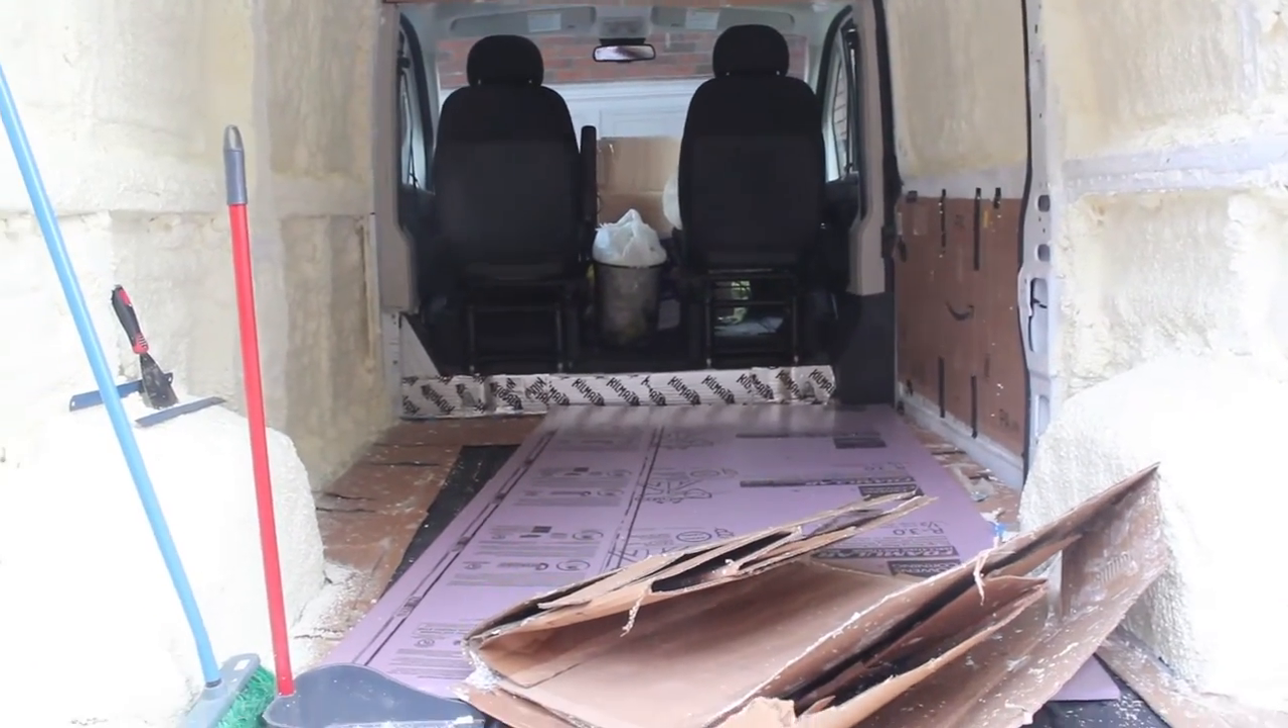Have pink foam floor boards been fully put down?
No.